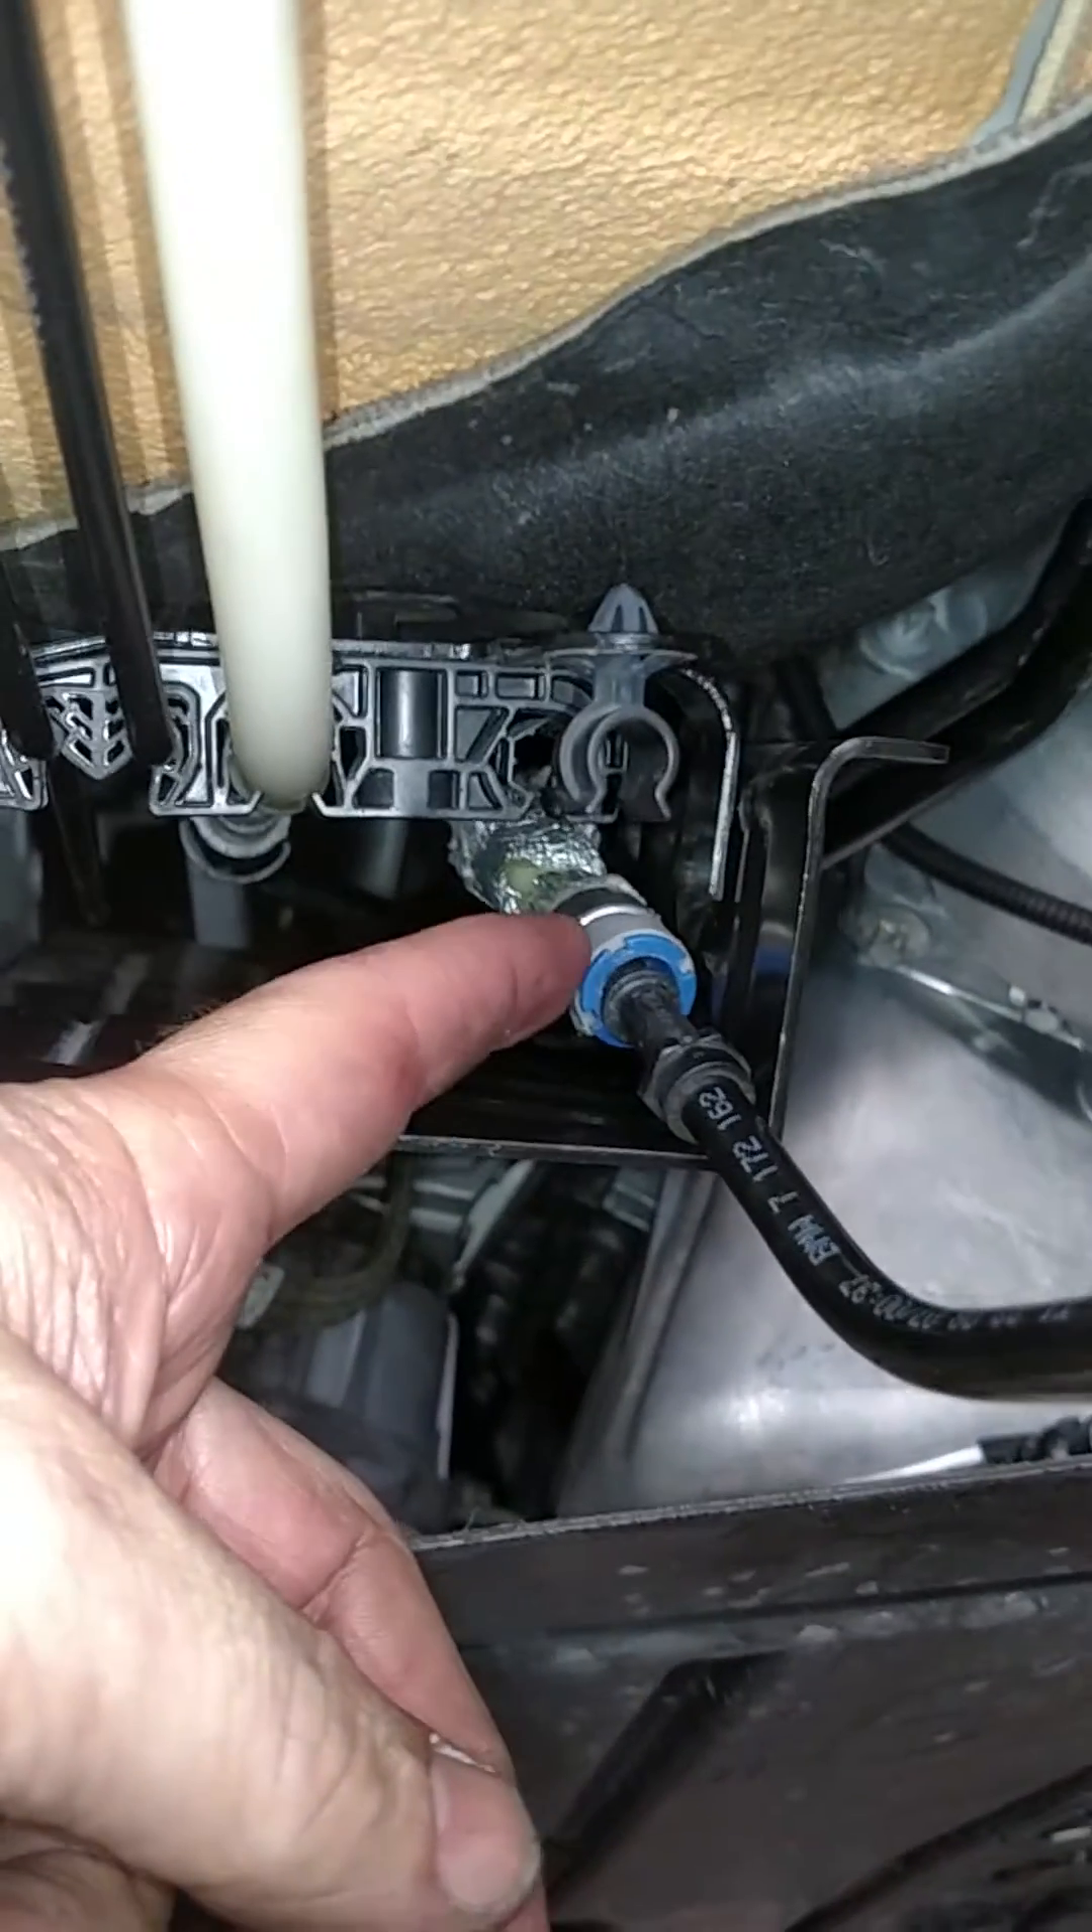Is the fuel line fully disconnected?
No.